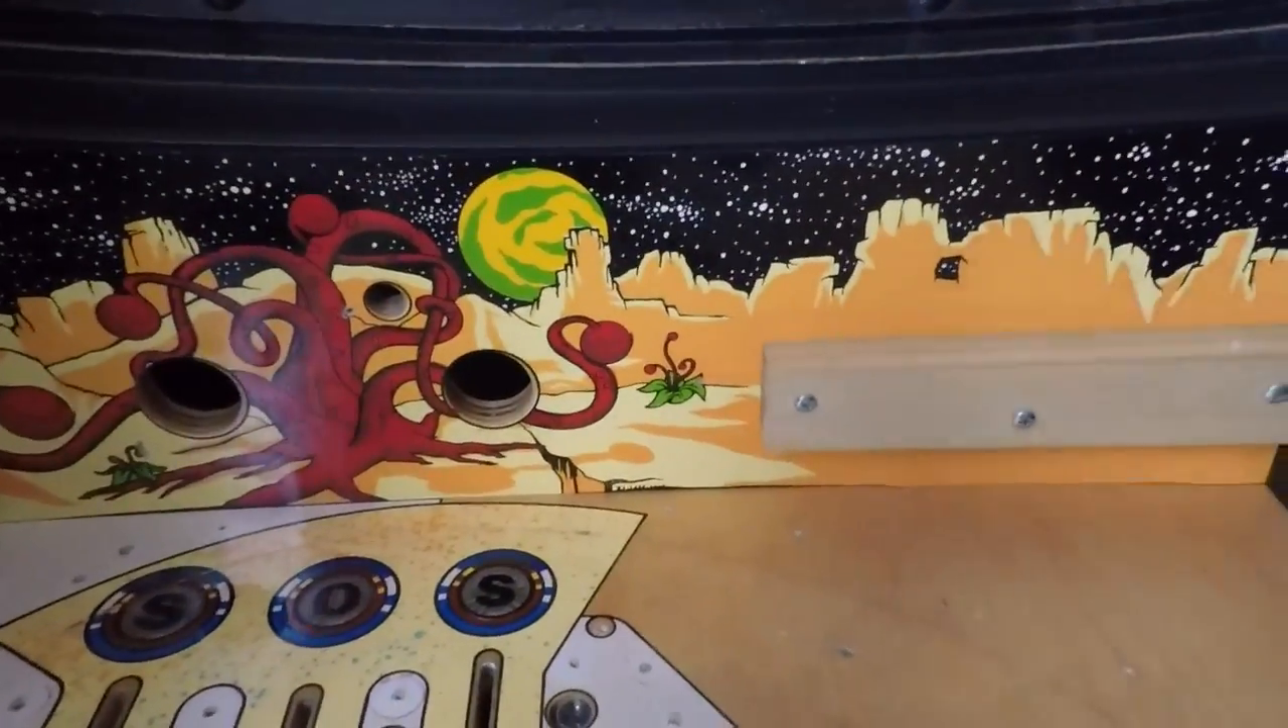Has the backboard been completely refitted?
Yes.